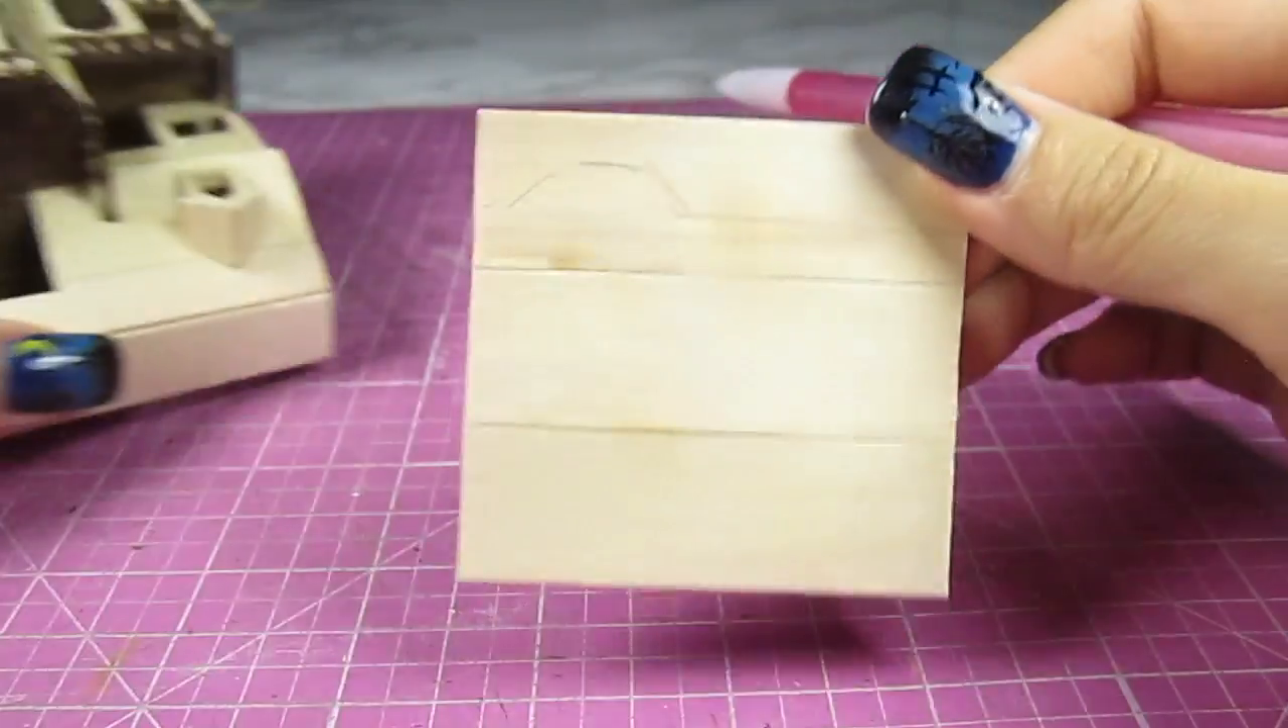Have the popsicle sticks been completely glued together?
Yes.